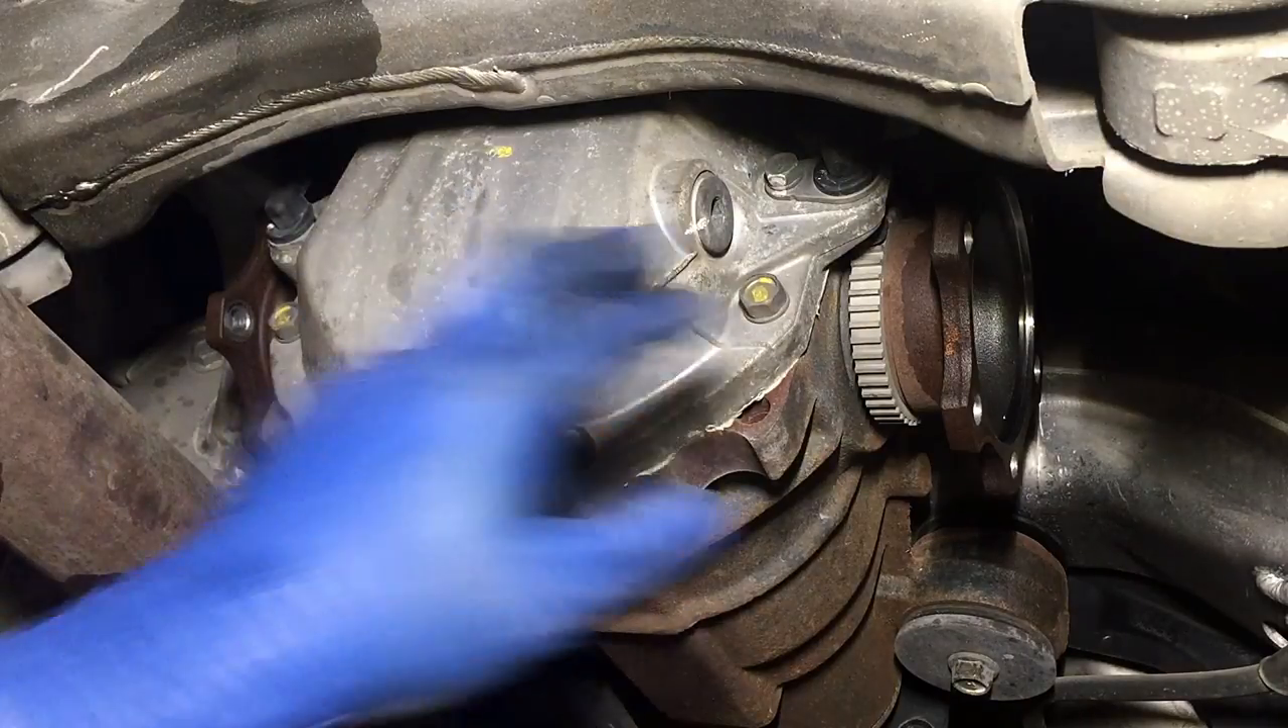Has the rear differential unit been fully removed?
No.